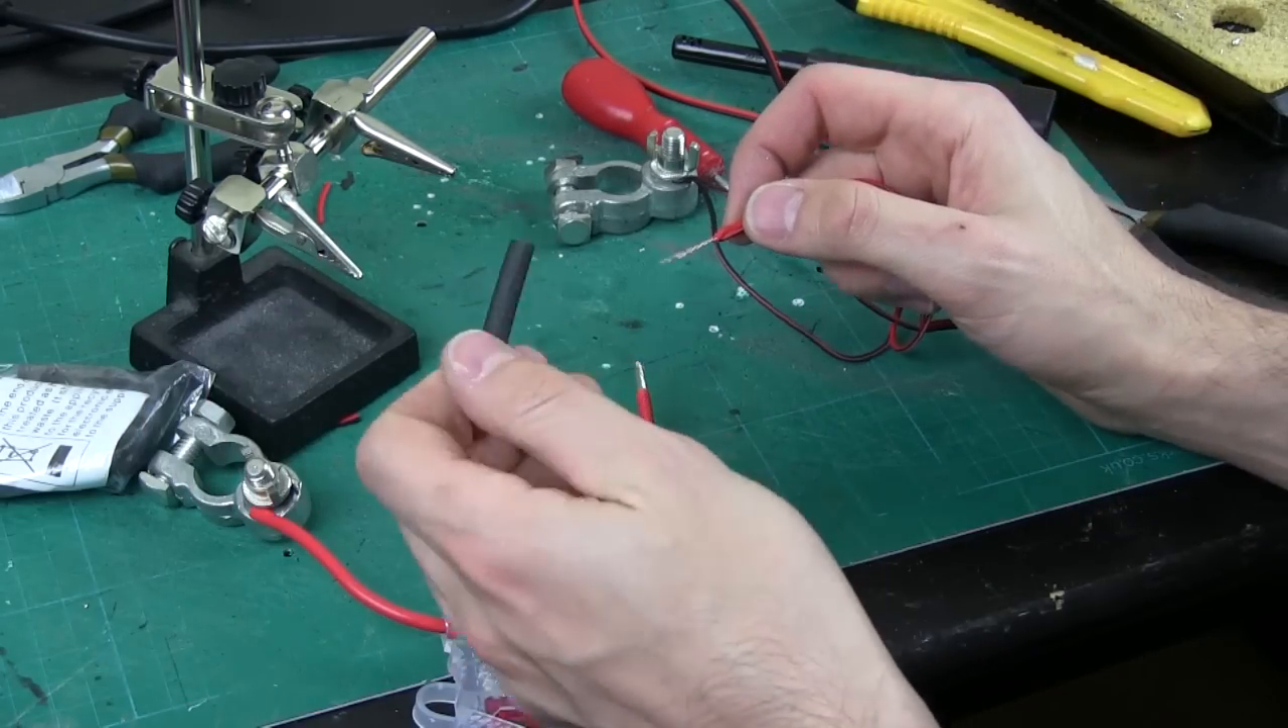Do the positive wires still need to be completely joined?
Yes.